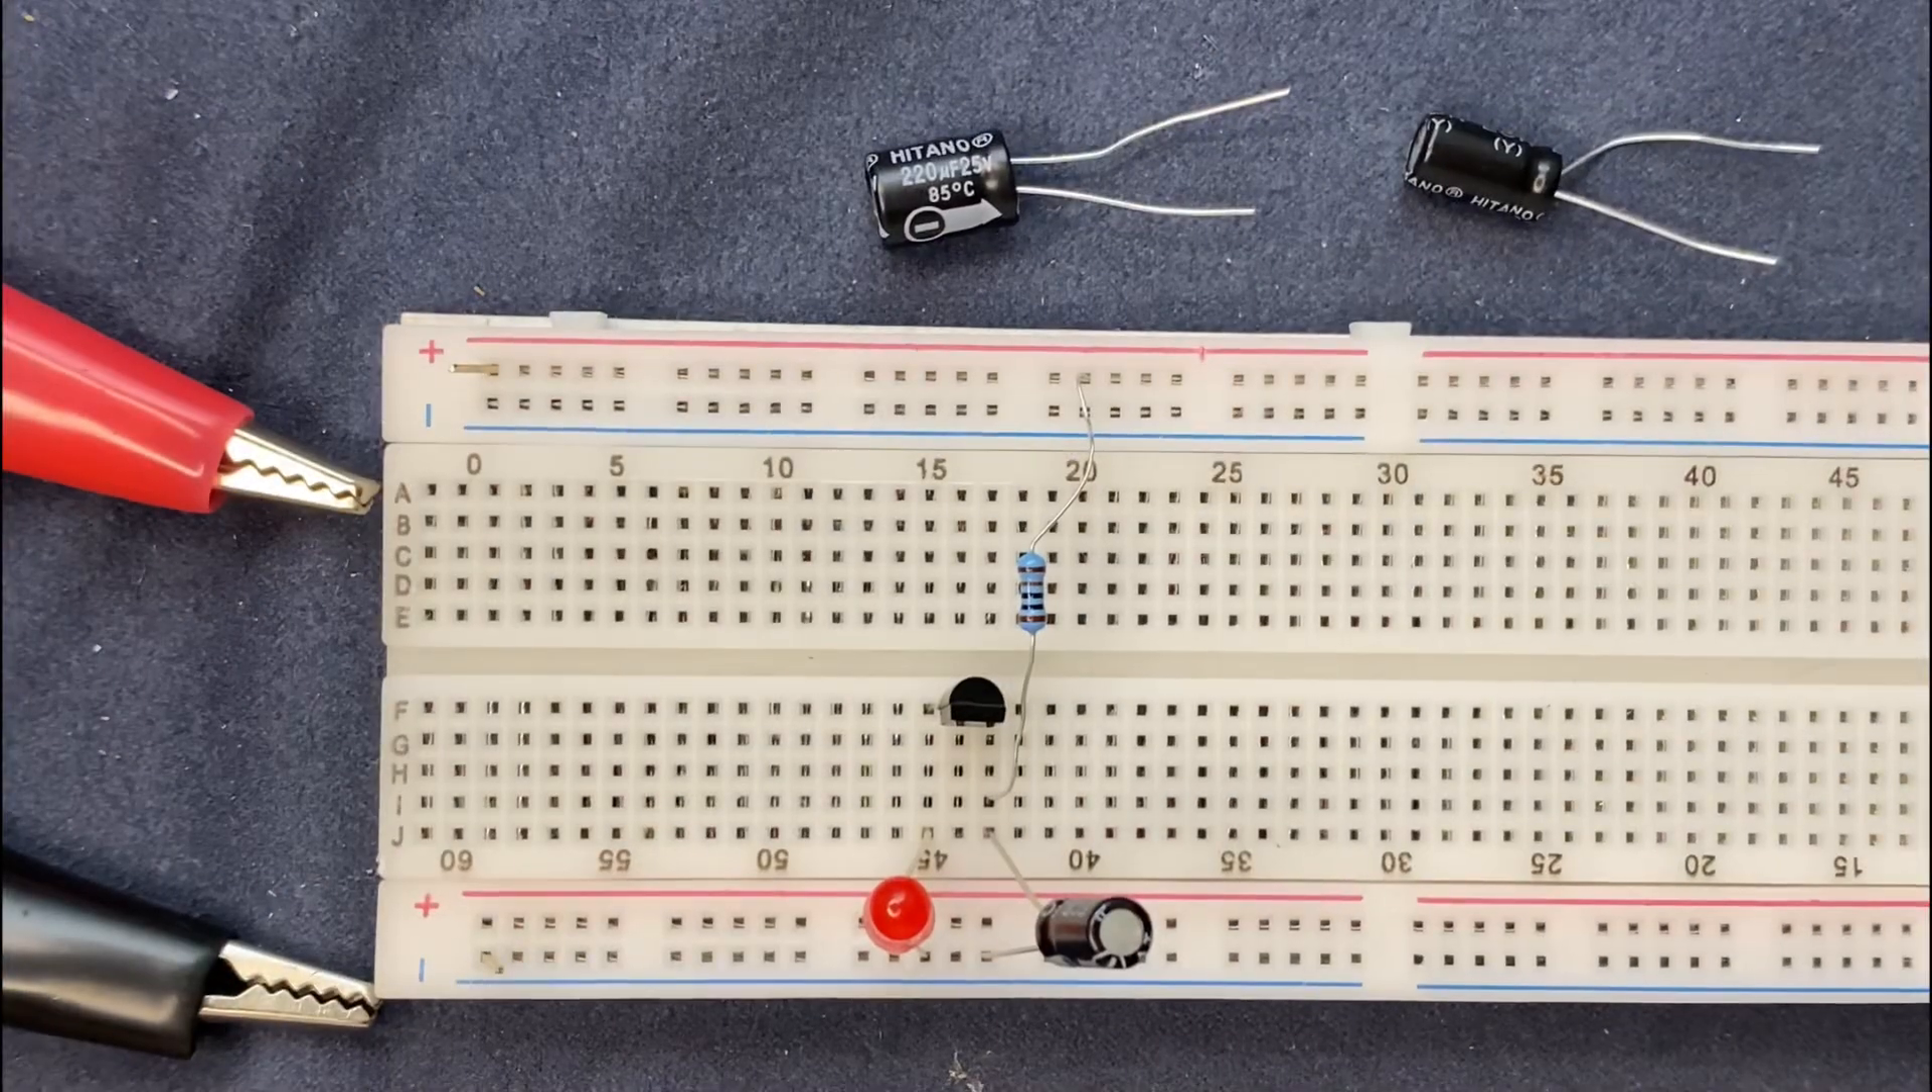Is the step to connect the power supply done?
No.